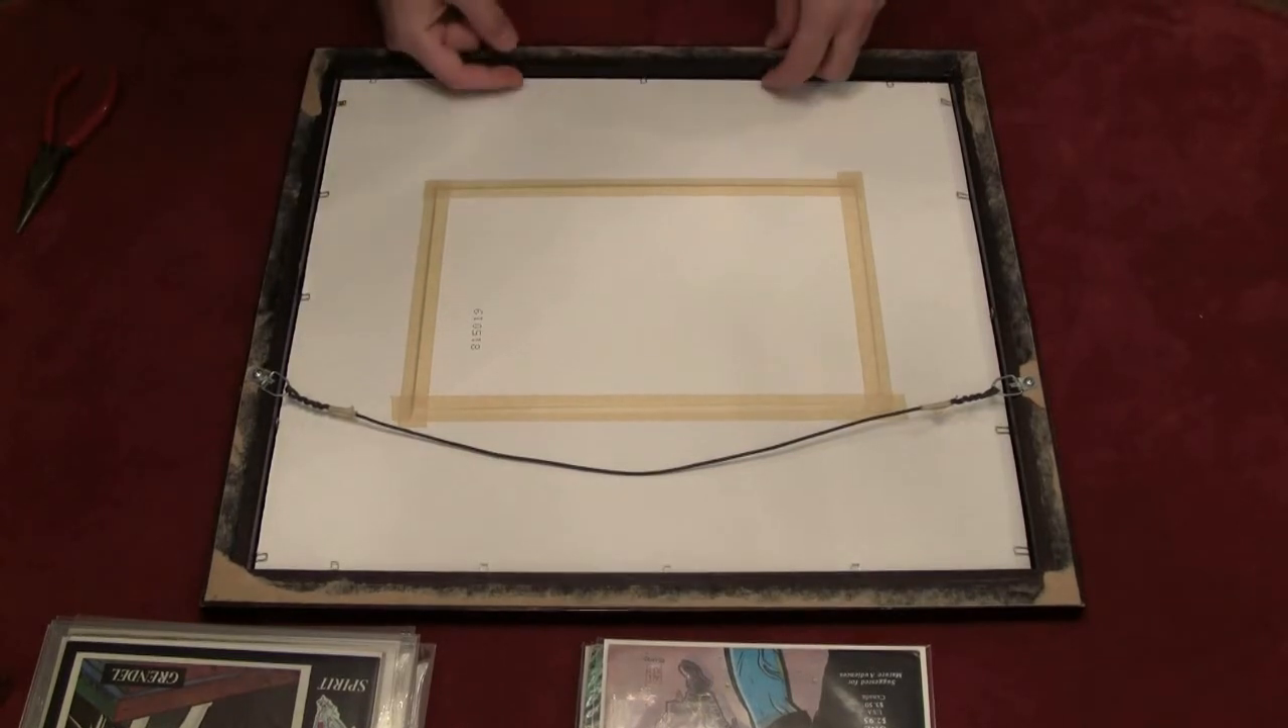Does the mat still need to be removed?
Yes.